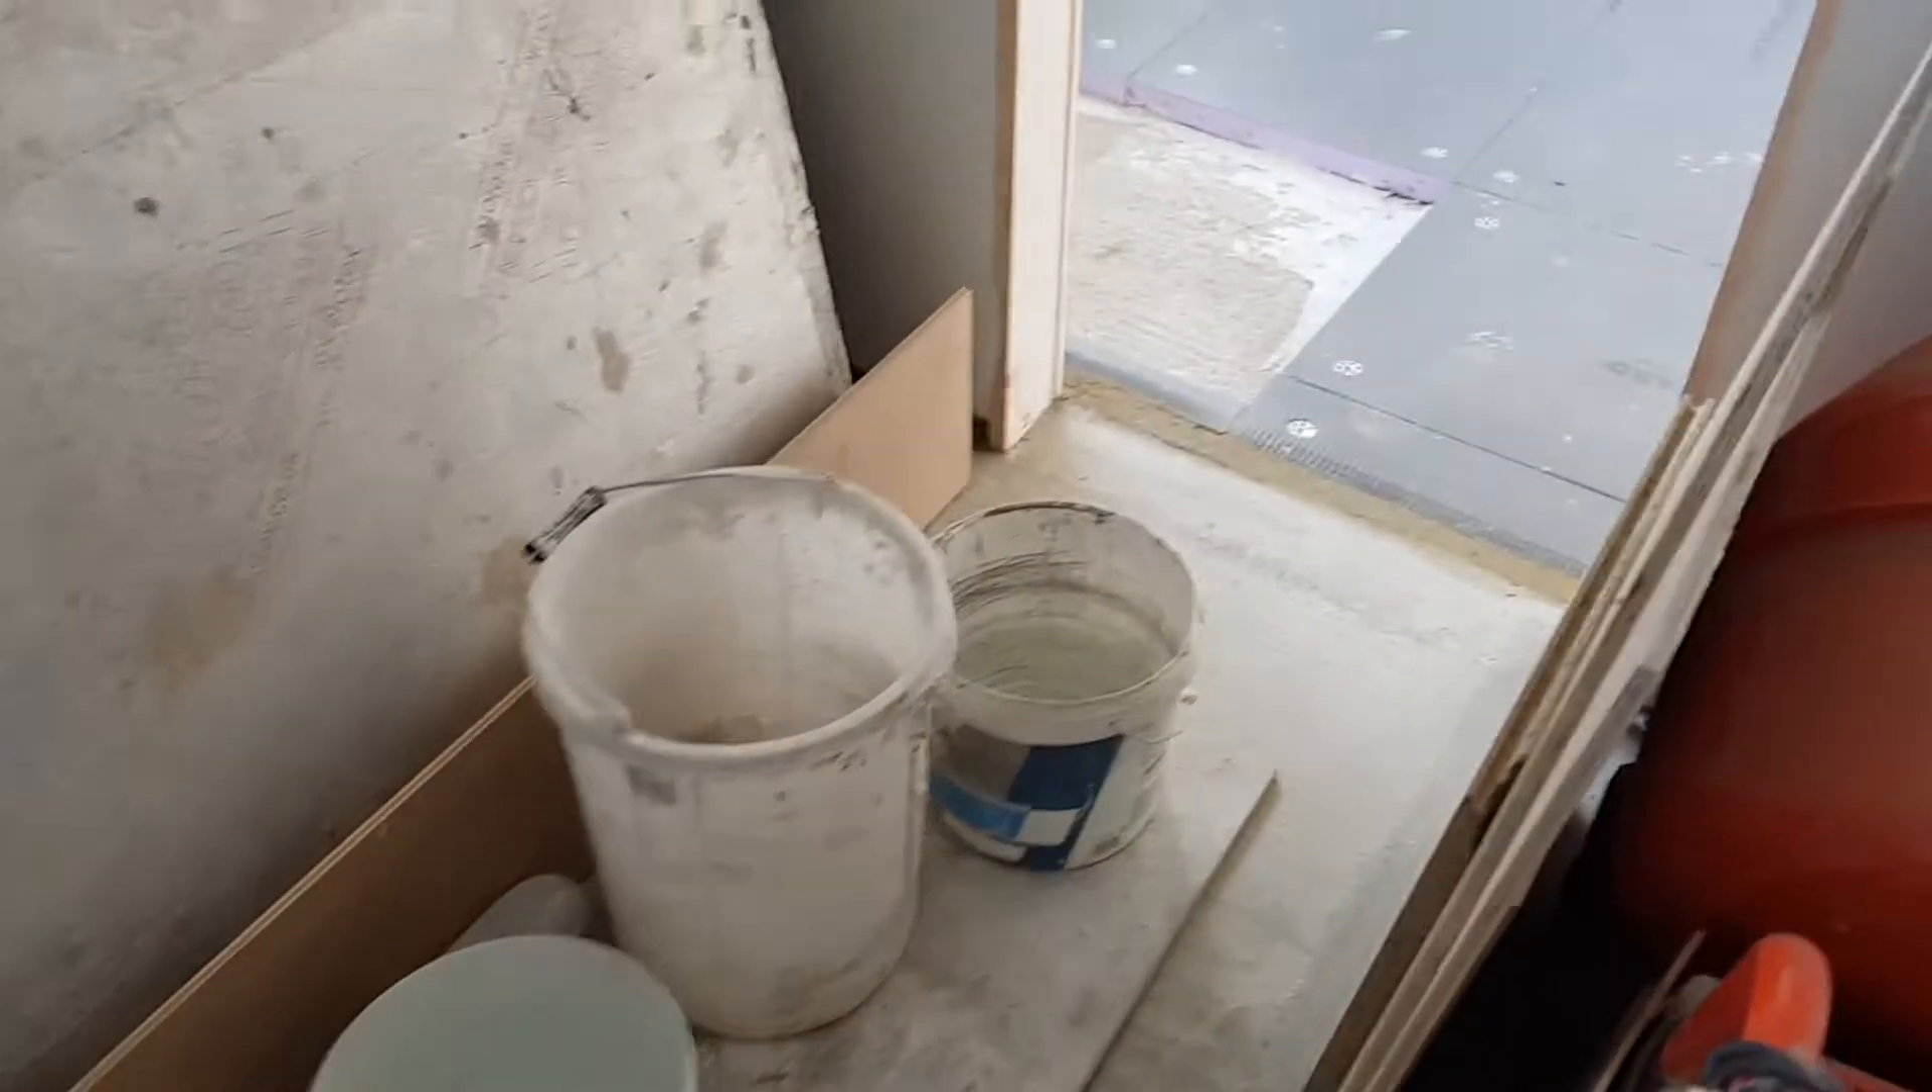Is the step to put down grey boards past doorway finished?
No.